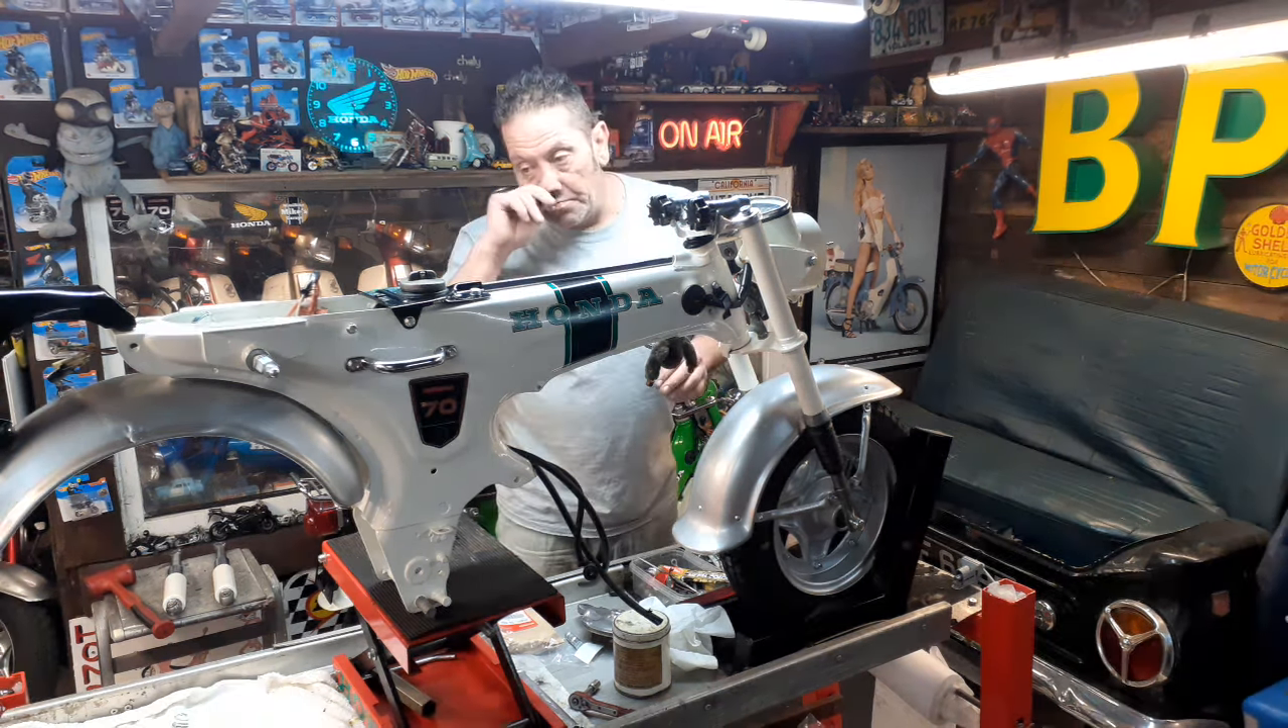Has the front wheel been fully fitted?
Yes.